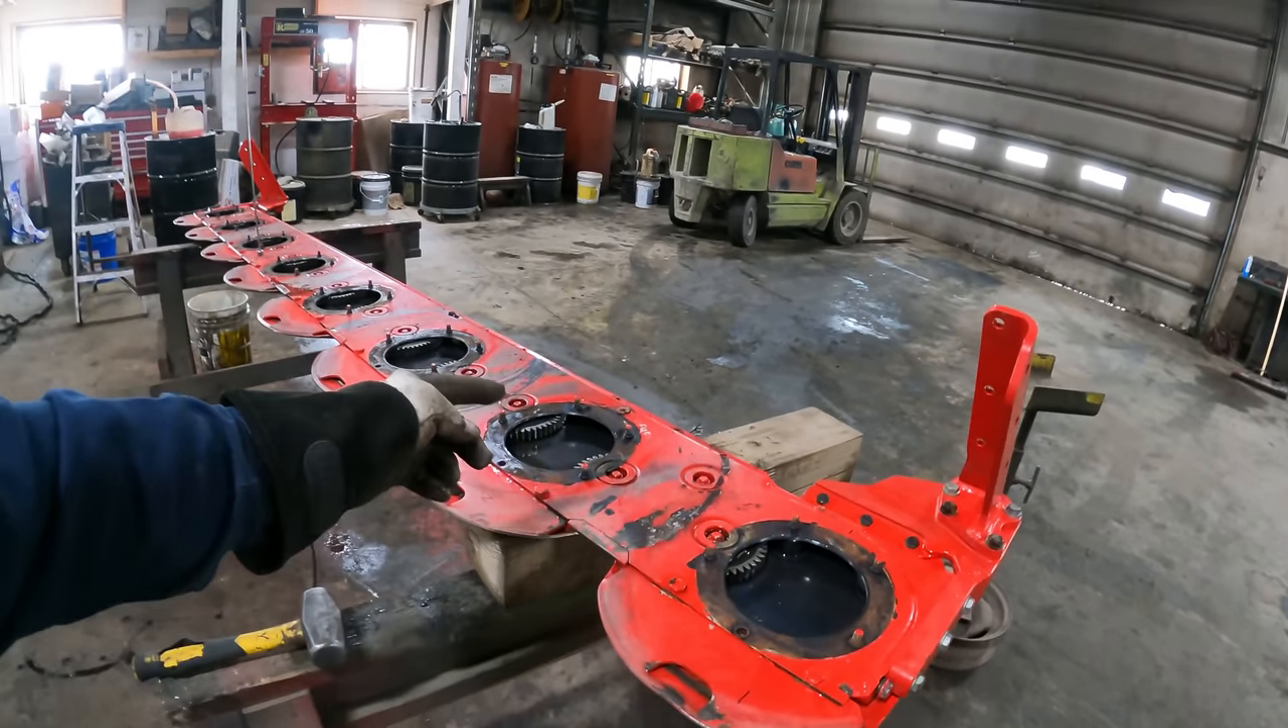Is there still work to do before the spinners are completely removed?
No.